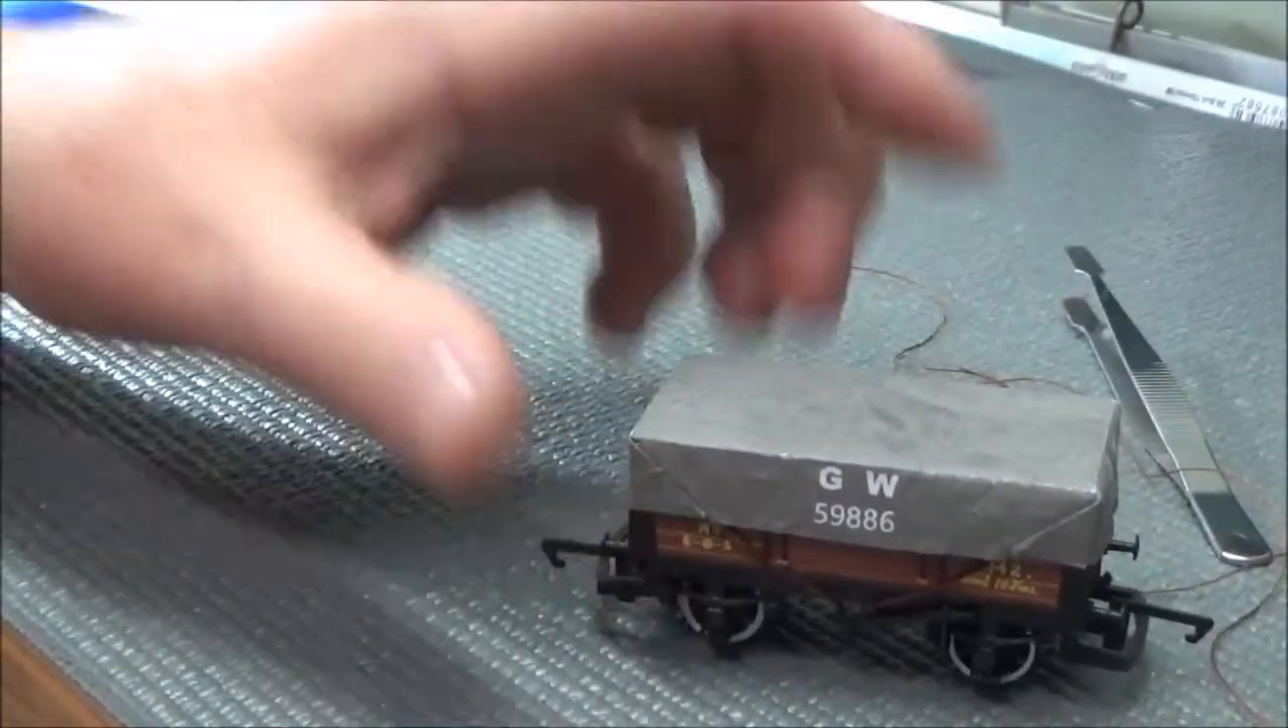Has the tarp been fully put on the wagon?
Yes.